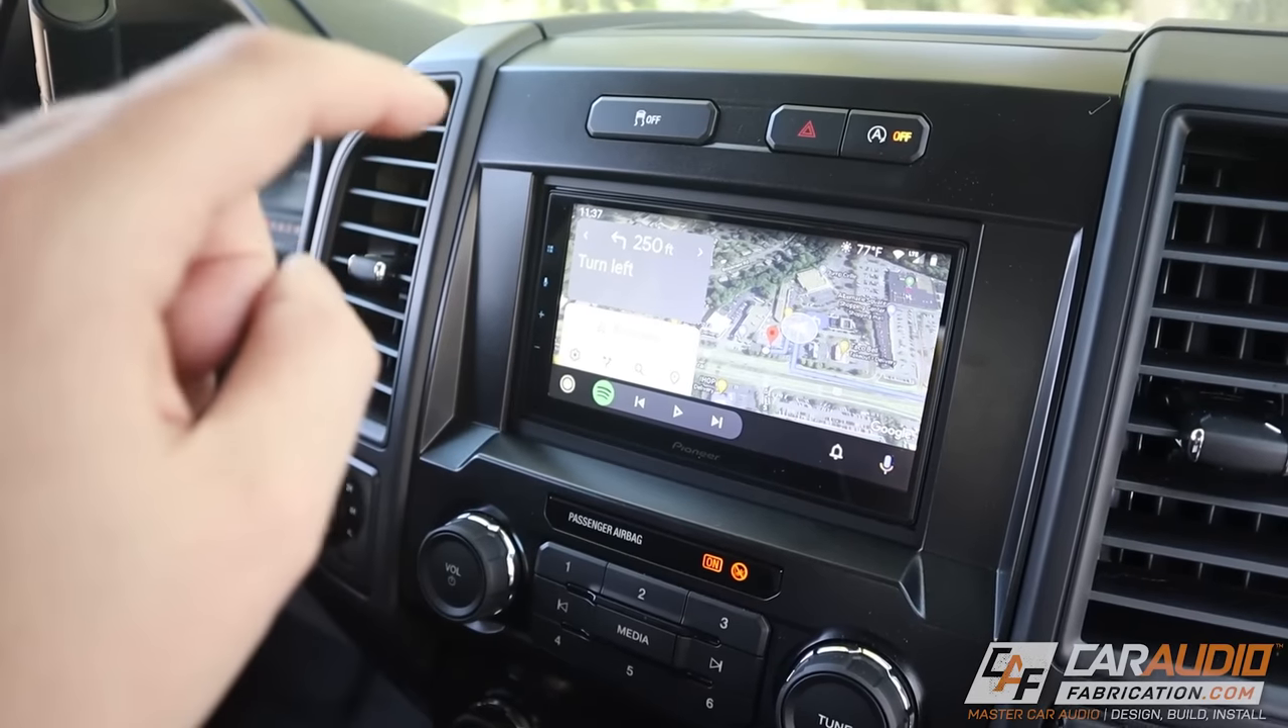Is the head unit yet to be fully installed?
No.